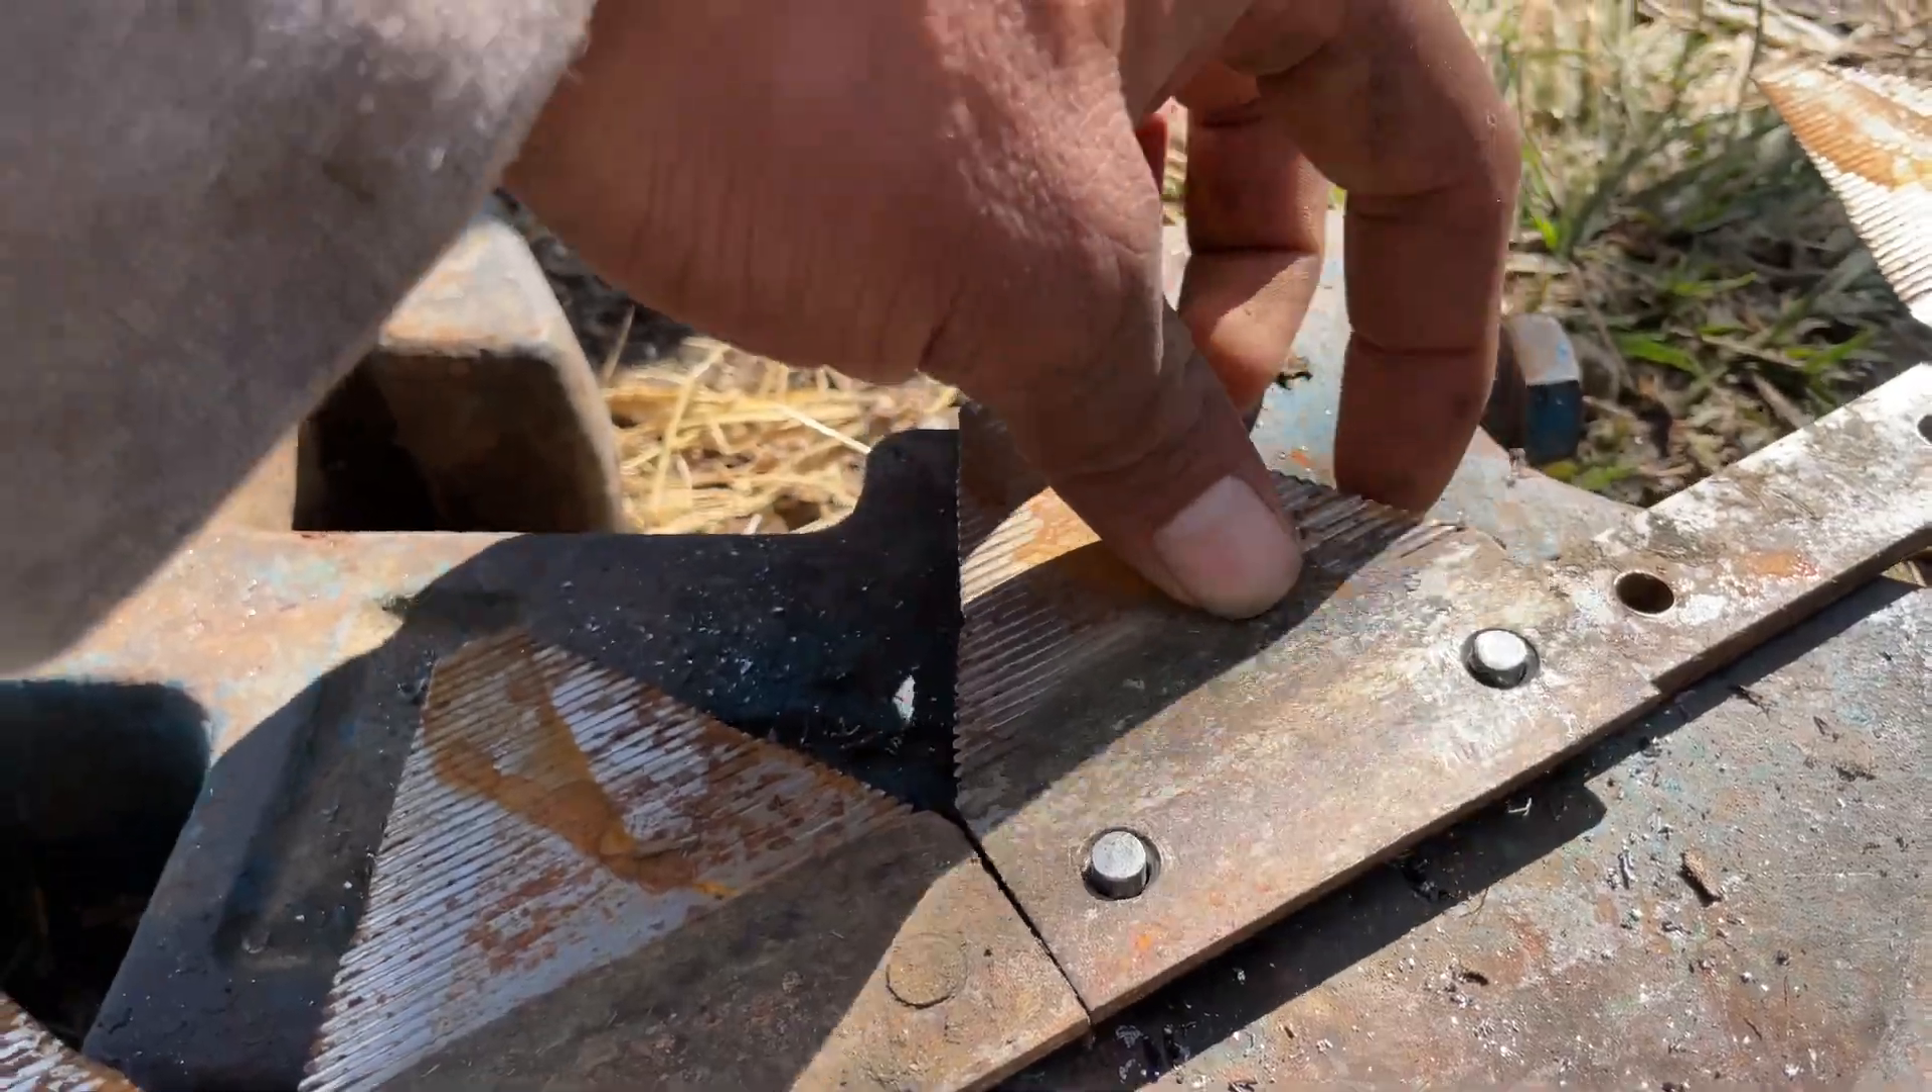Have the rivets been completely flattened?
No.